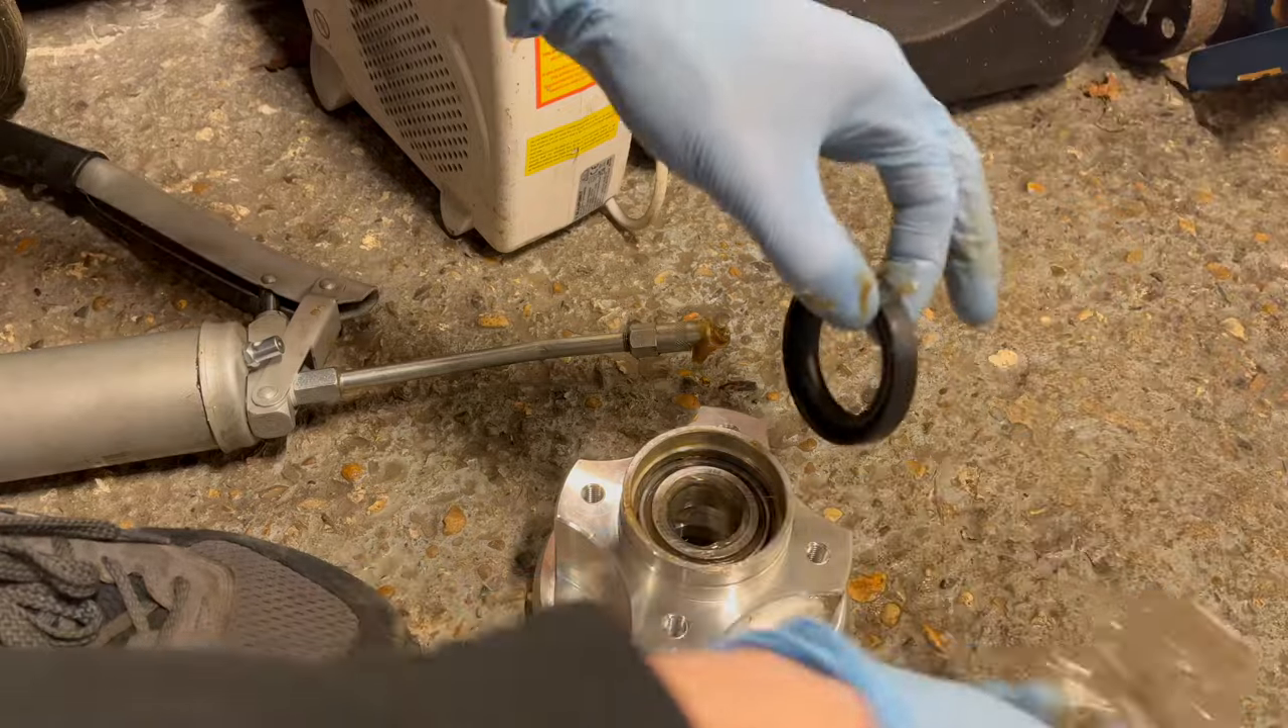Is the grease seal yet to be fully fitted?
Yes.